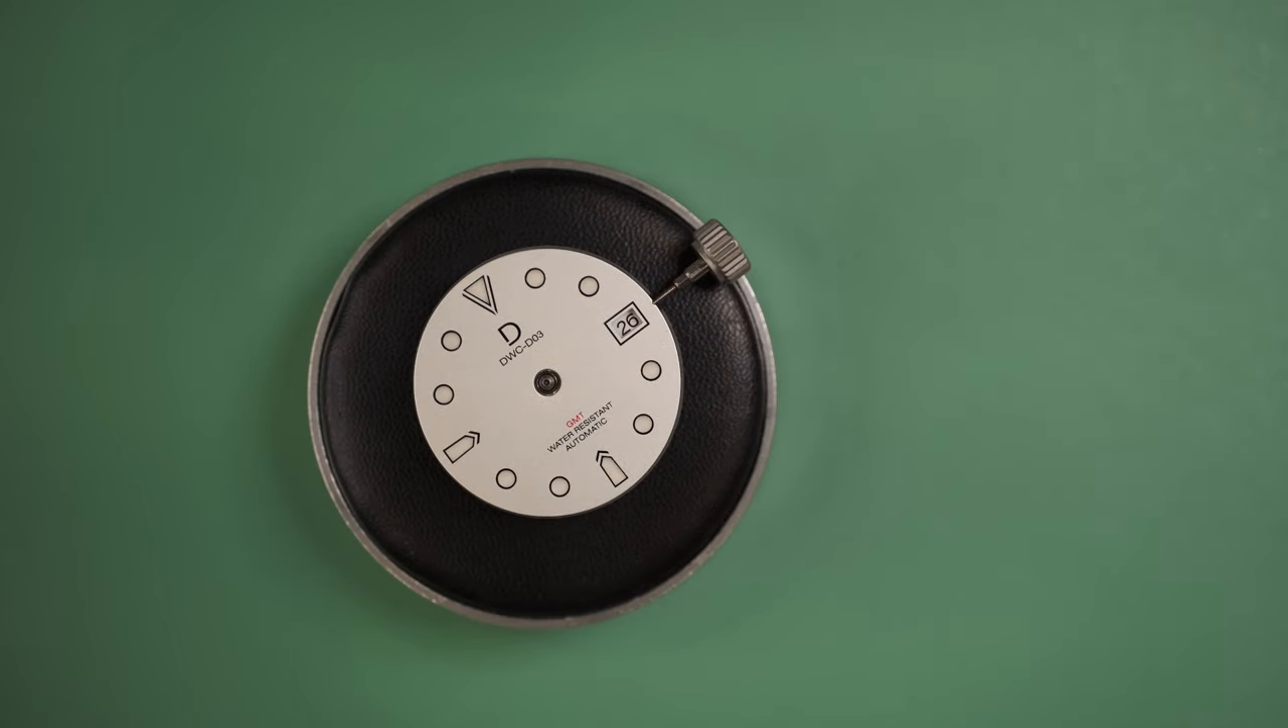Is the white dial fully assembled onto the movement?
Yes.